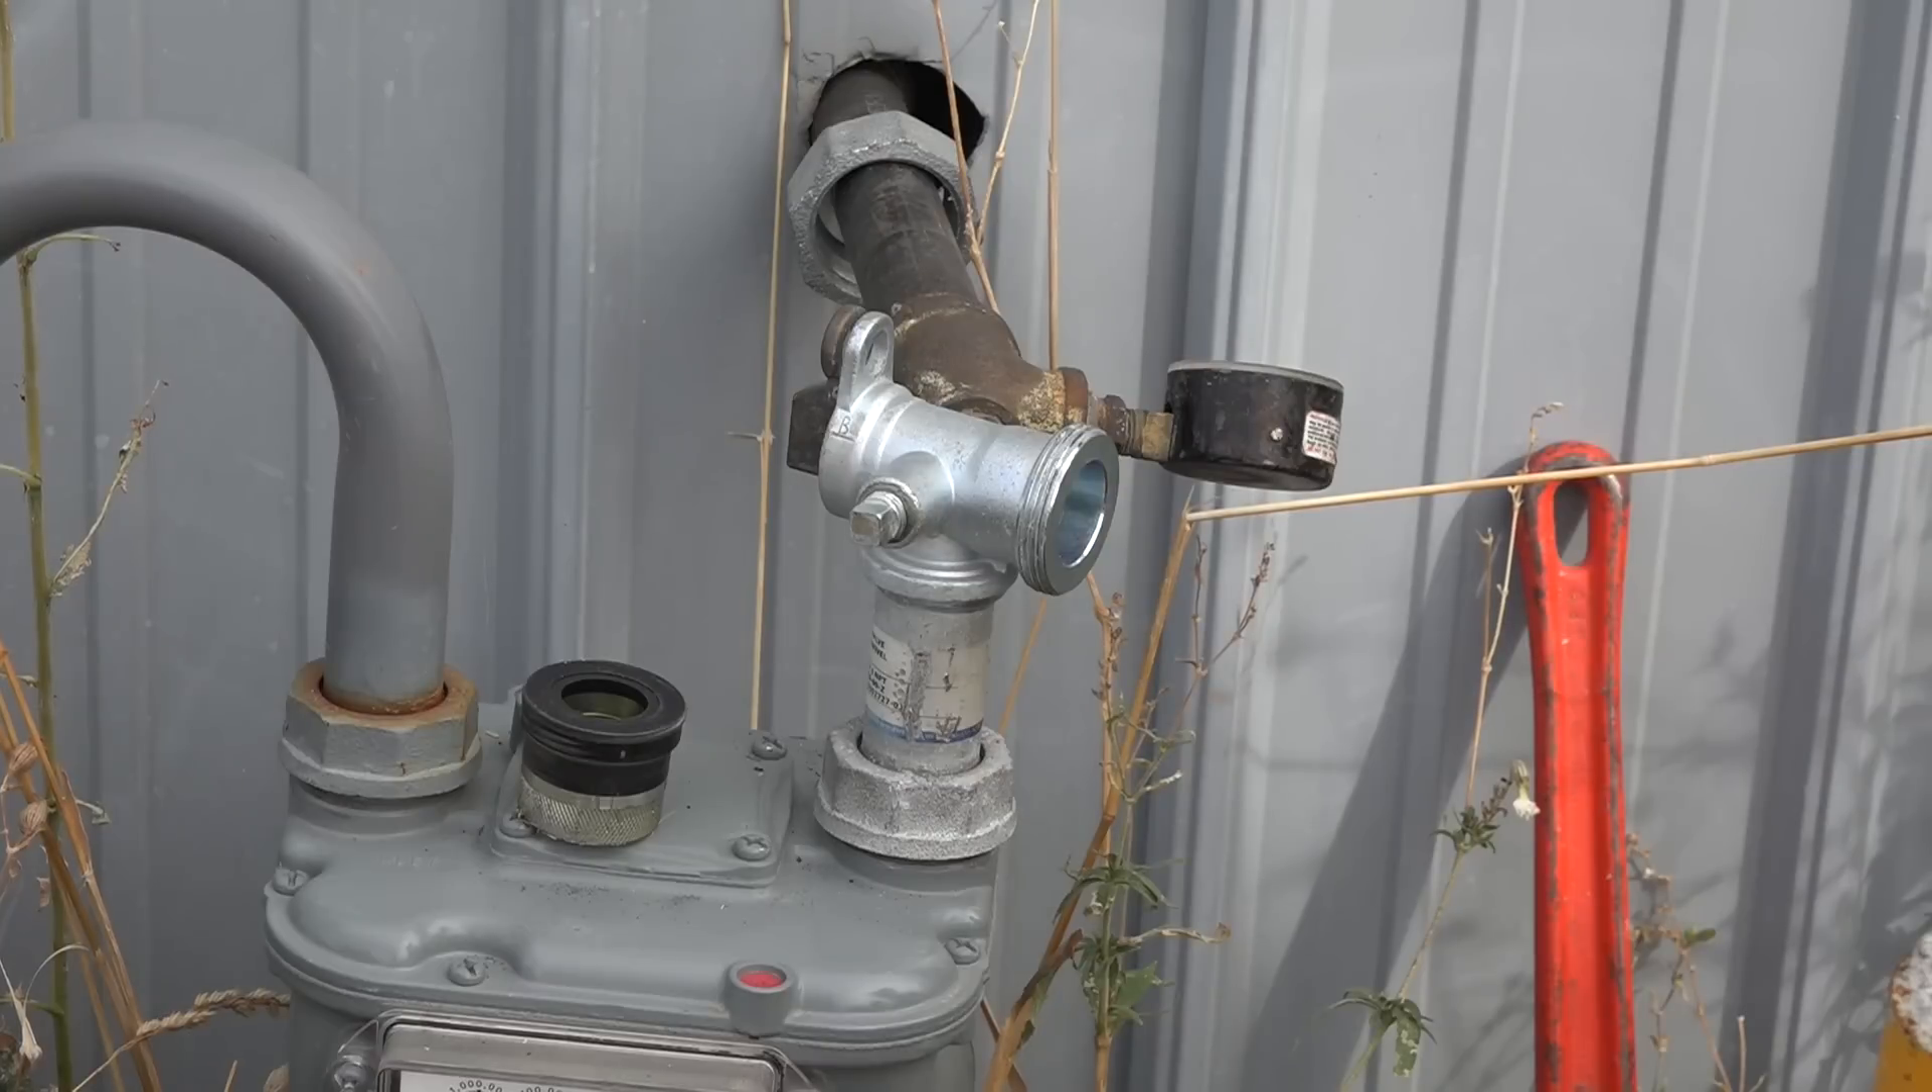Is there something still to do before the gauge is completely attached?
No.